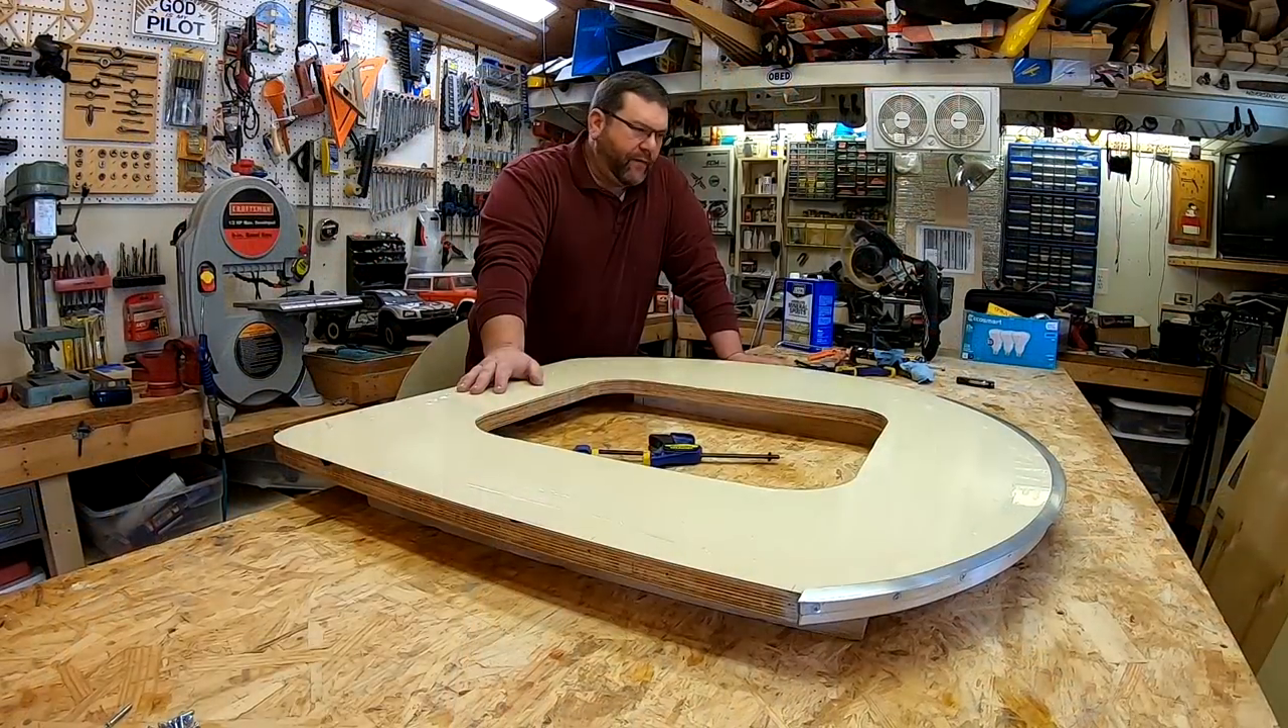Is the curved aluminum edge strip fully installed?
Yes.